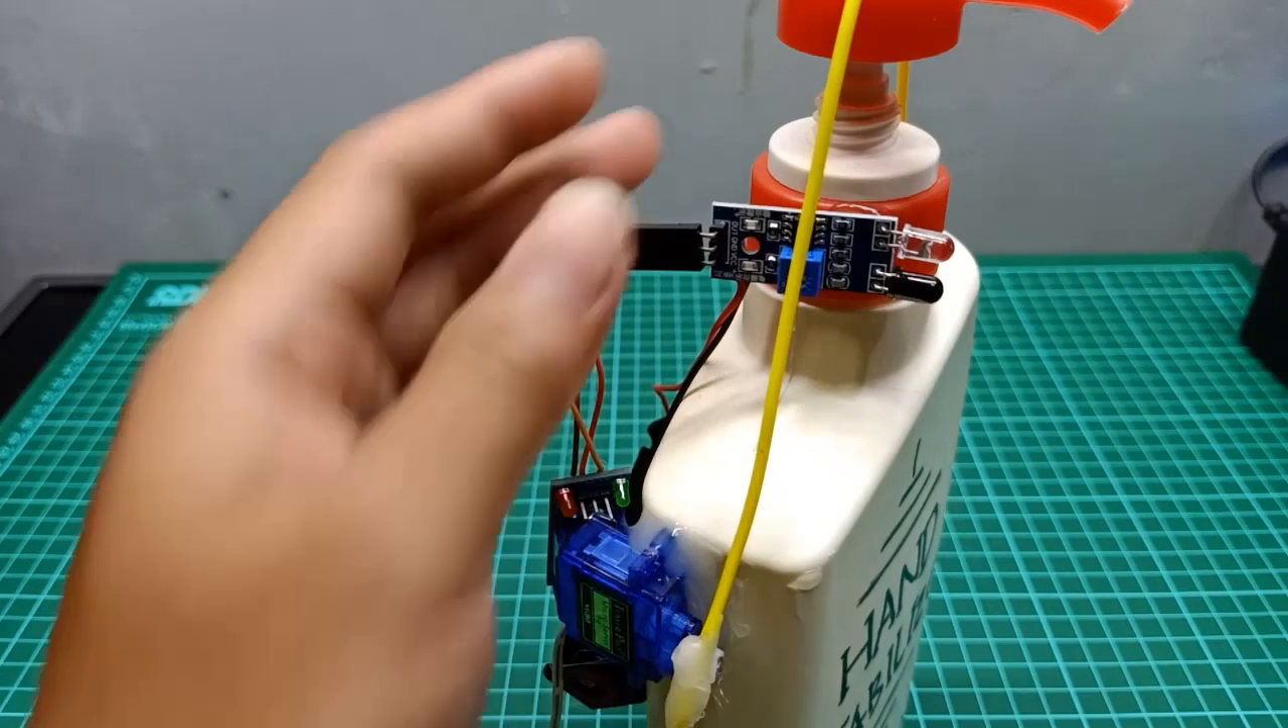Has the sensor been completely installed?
Yes.